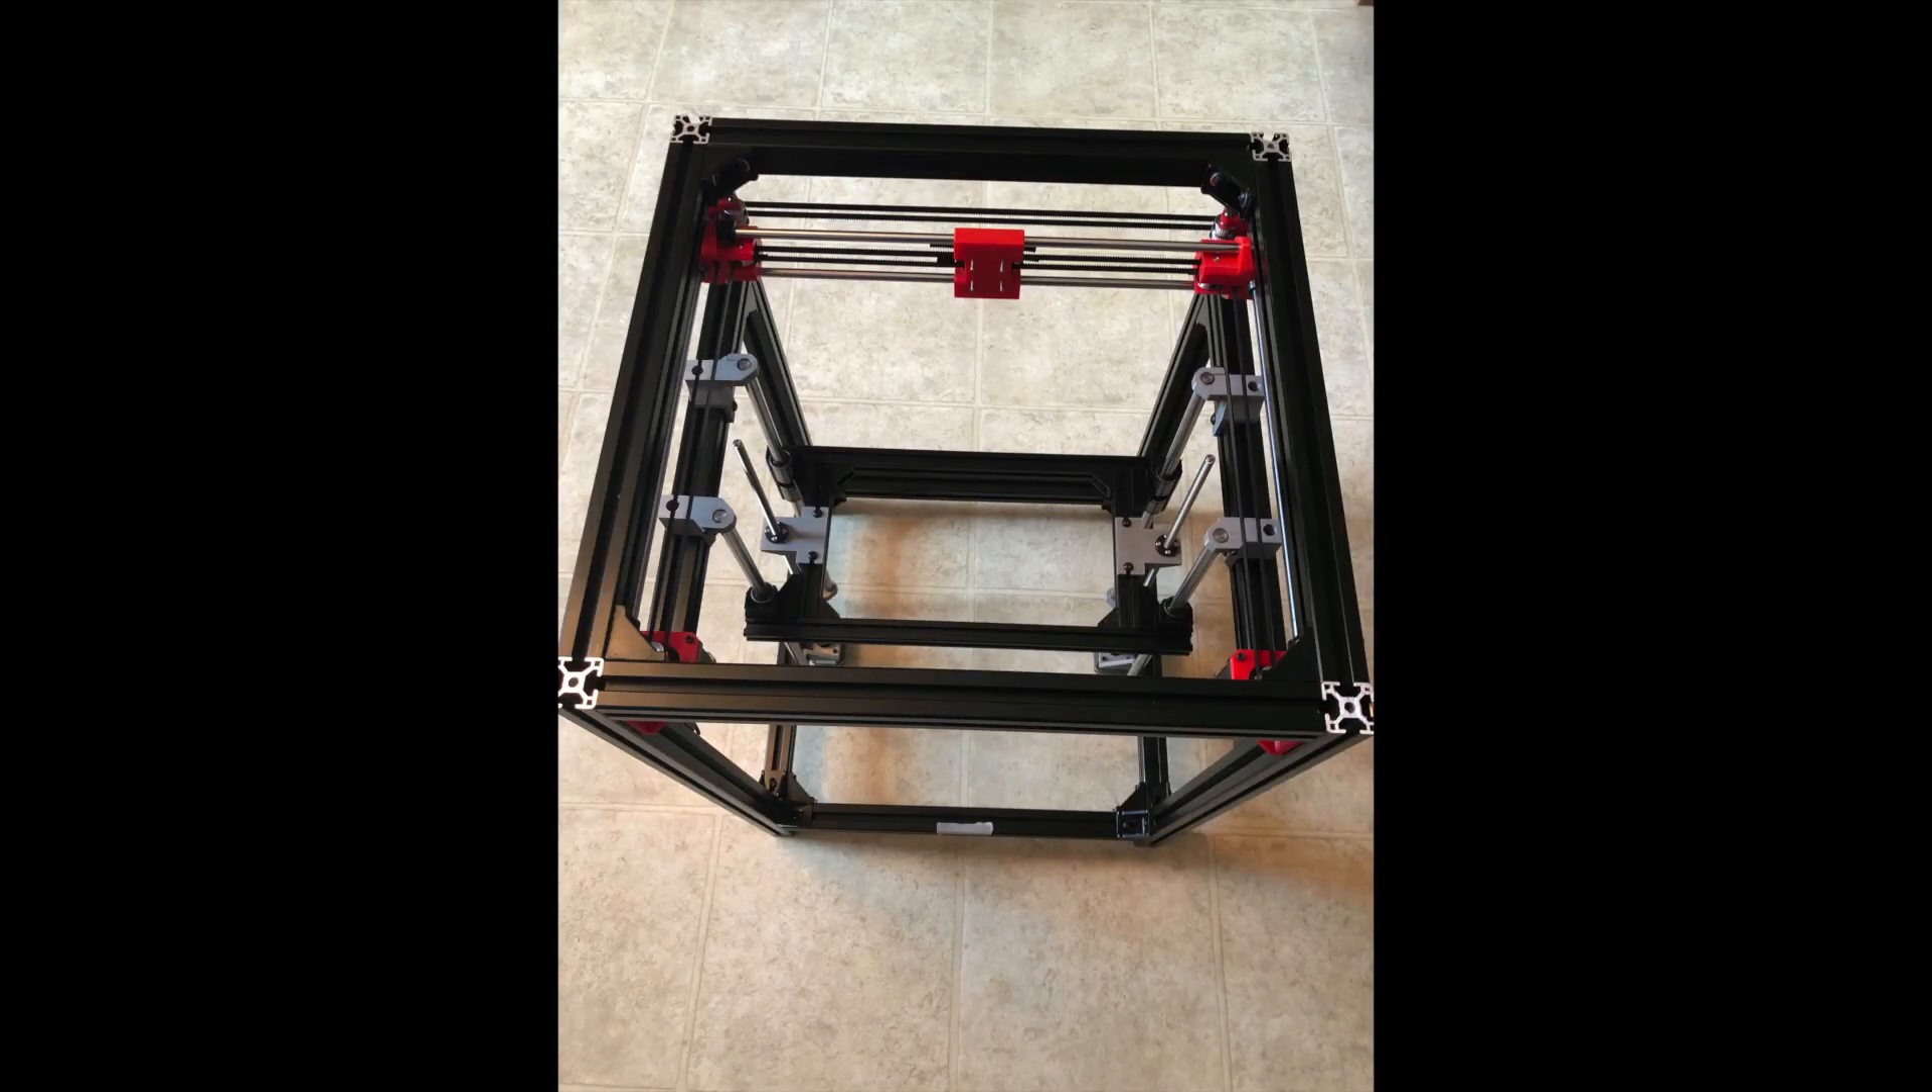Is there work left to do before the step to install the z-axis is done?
No.